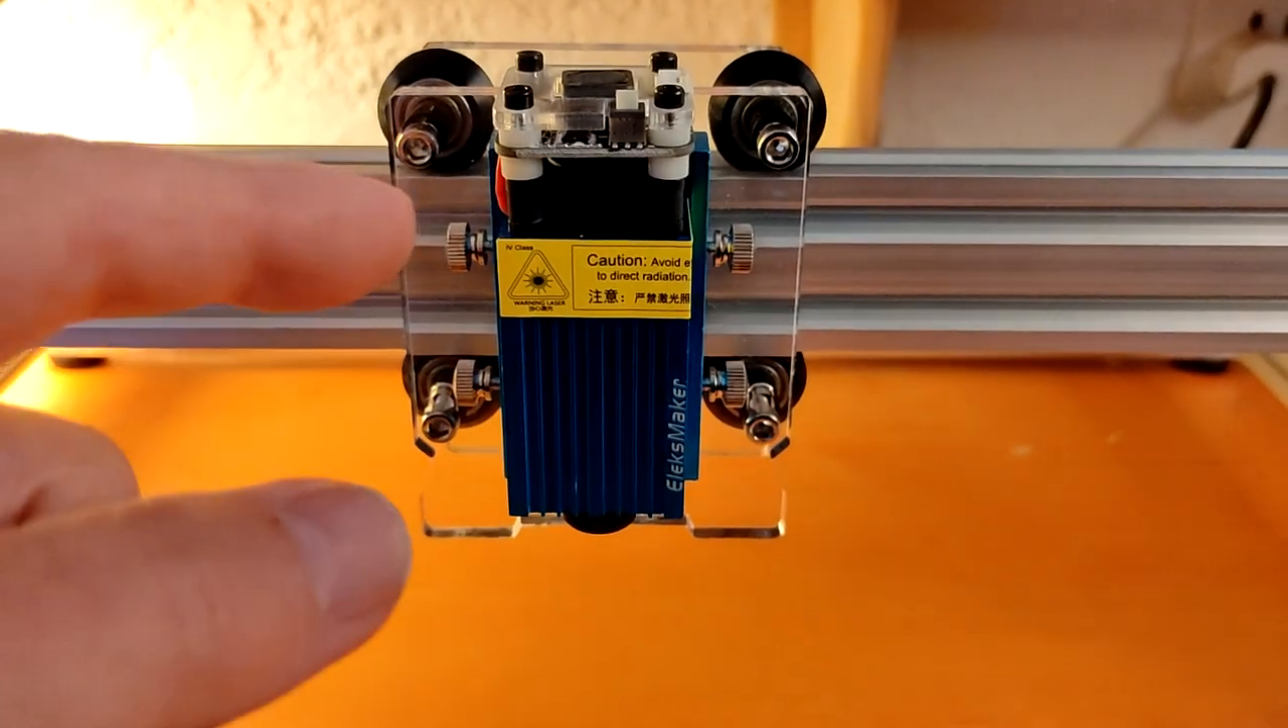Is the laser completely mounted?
Yes.